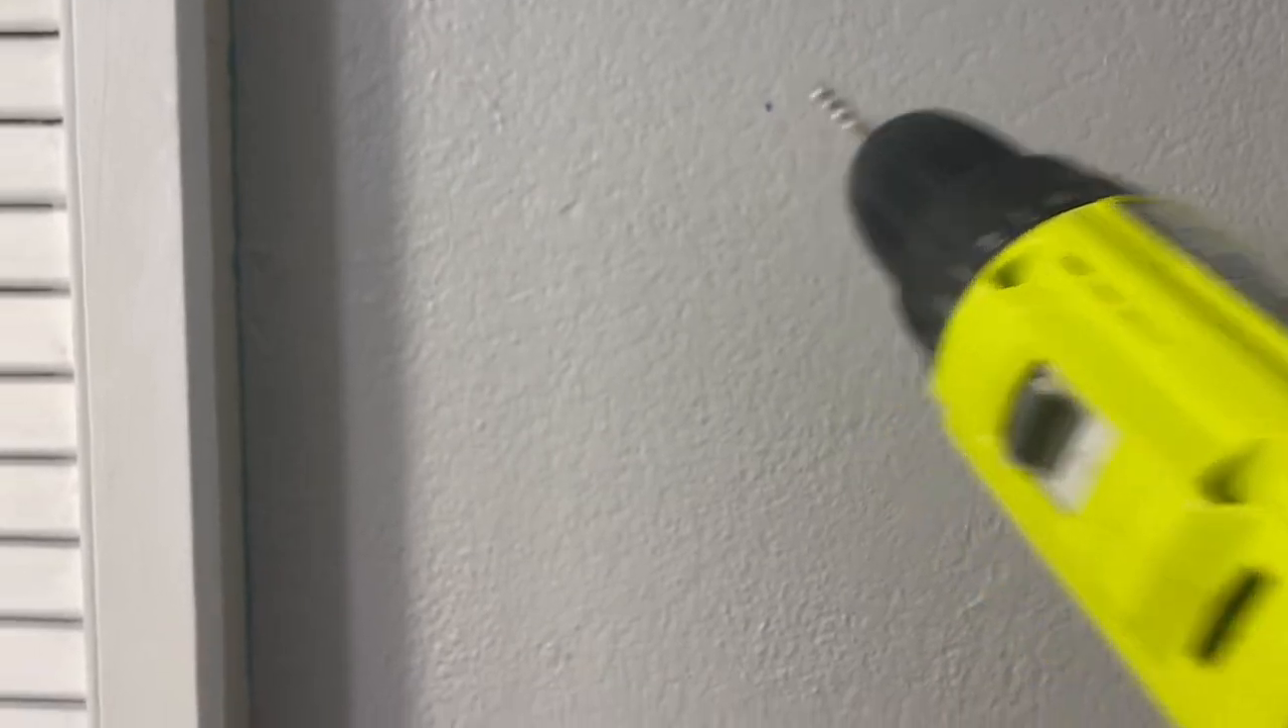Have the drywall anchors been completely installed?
No.